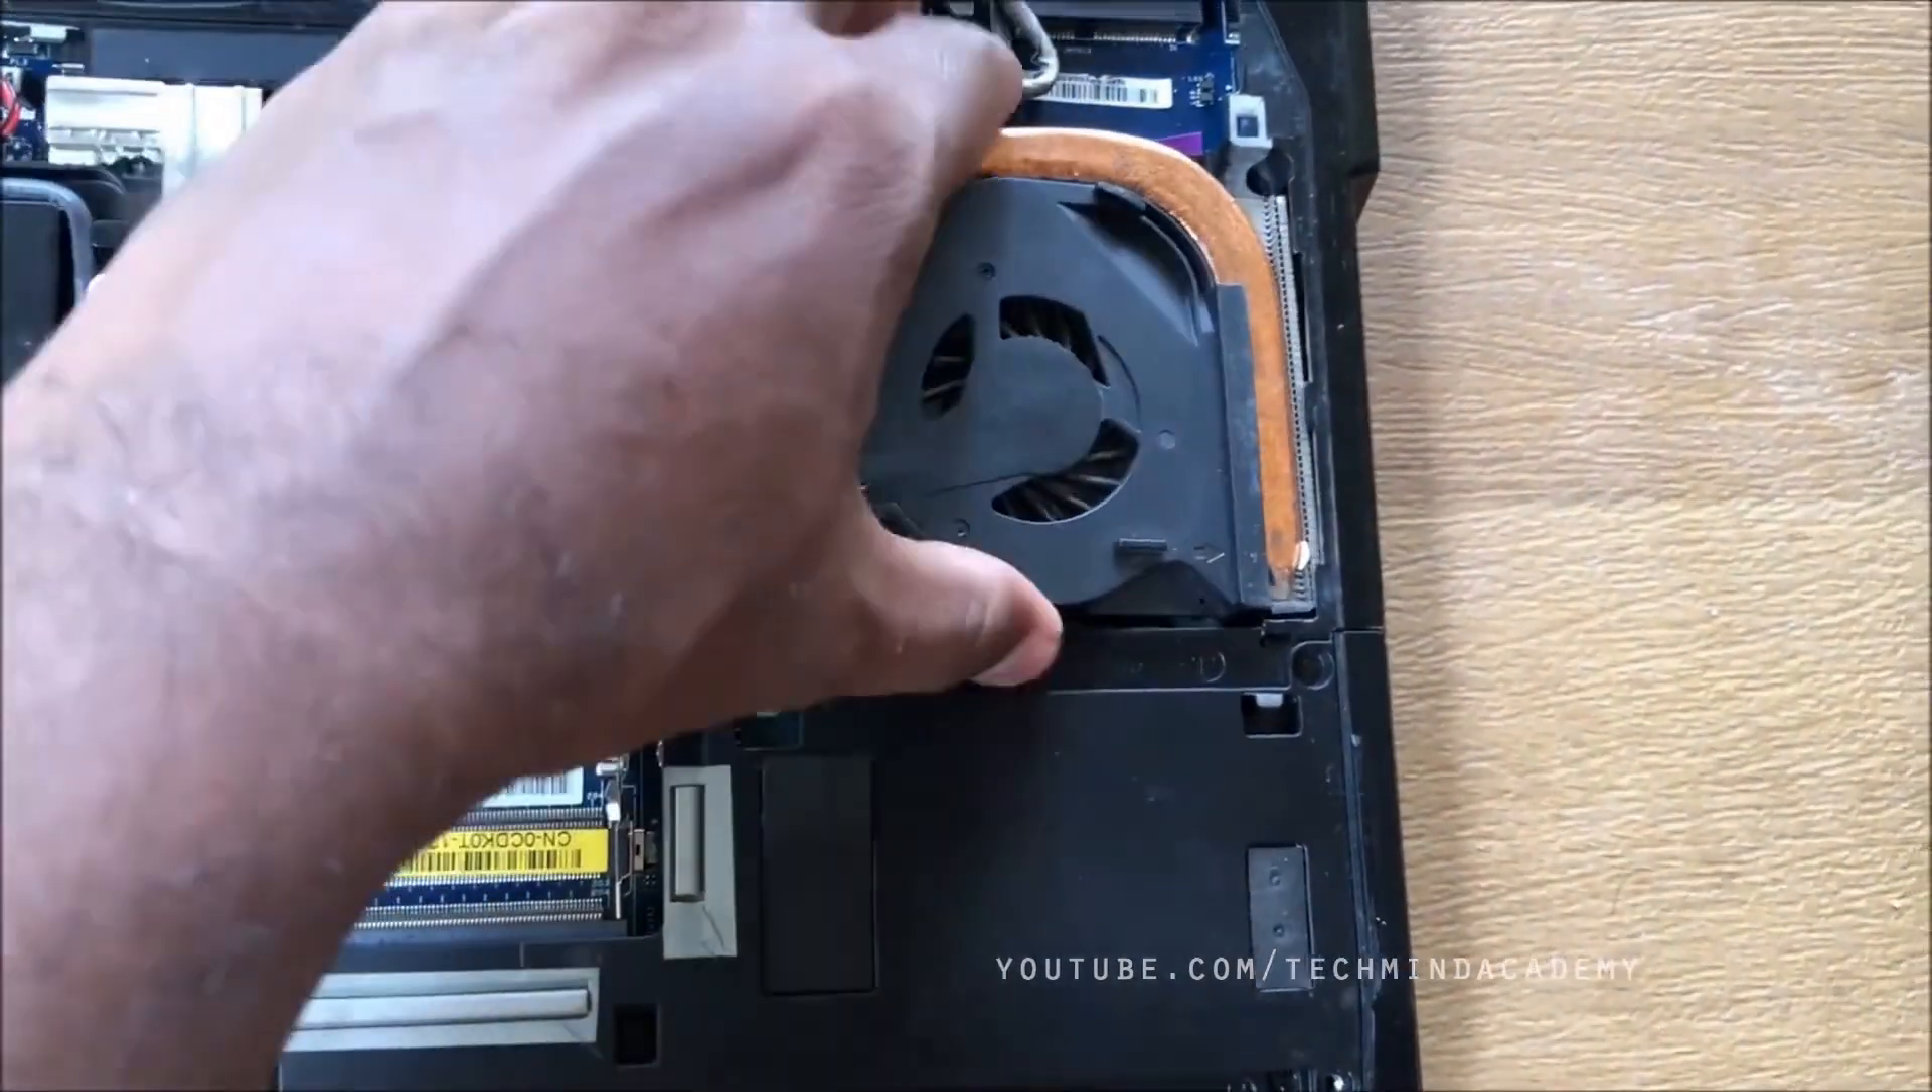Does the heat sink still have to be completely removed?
Yes.